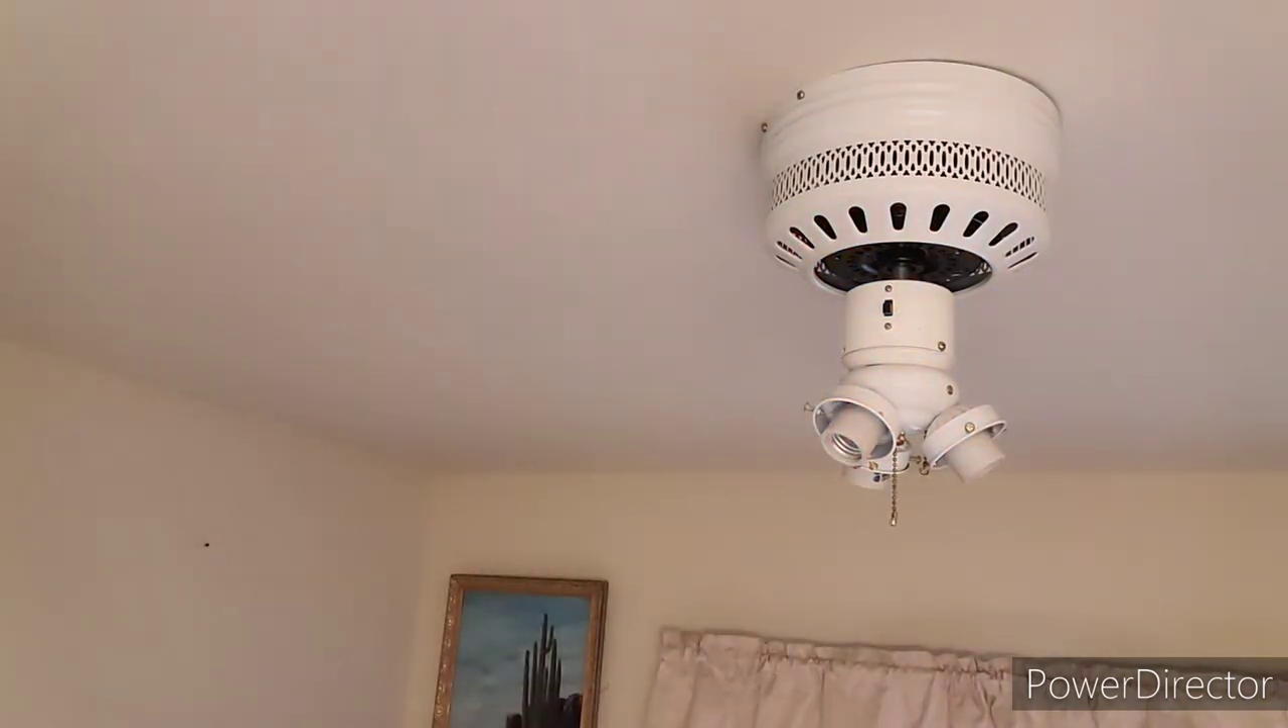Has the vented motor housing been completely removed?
No.